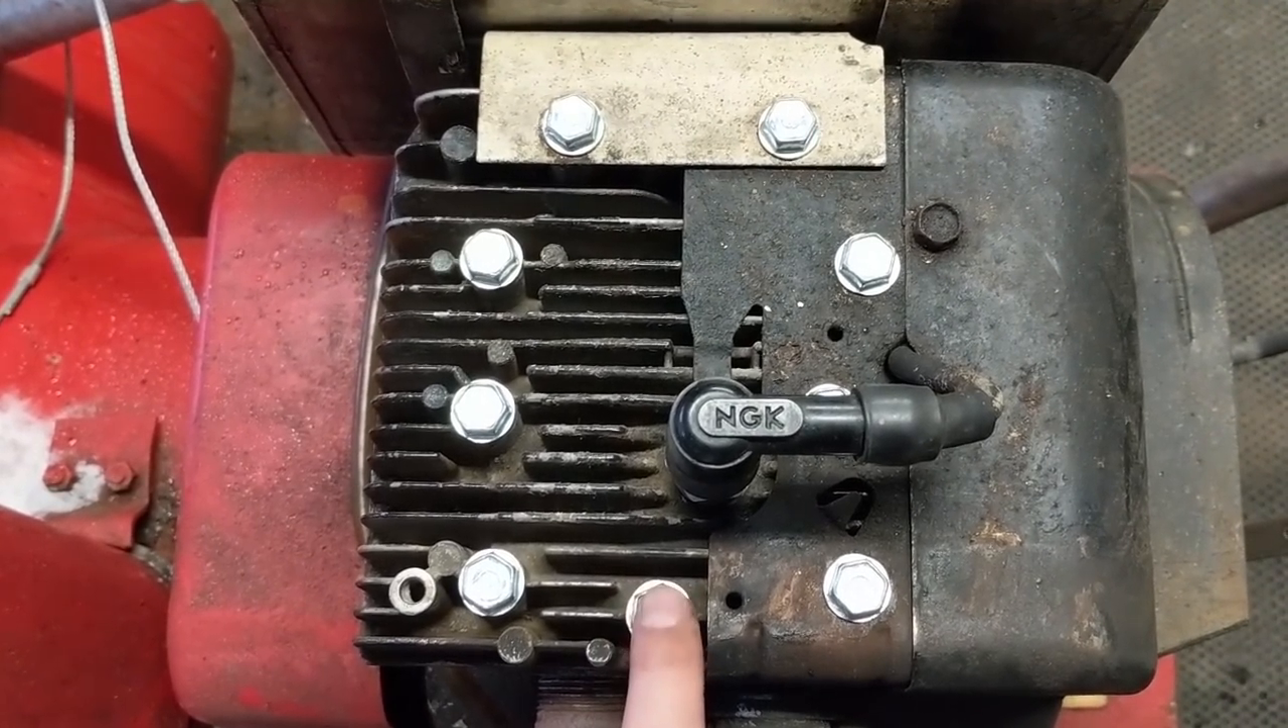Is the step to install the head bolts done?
Yes.